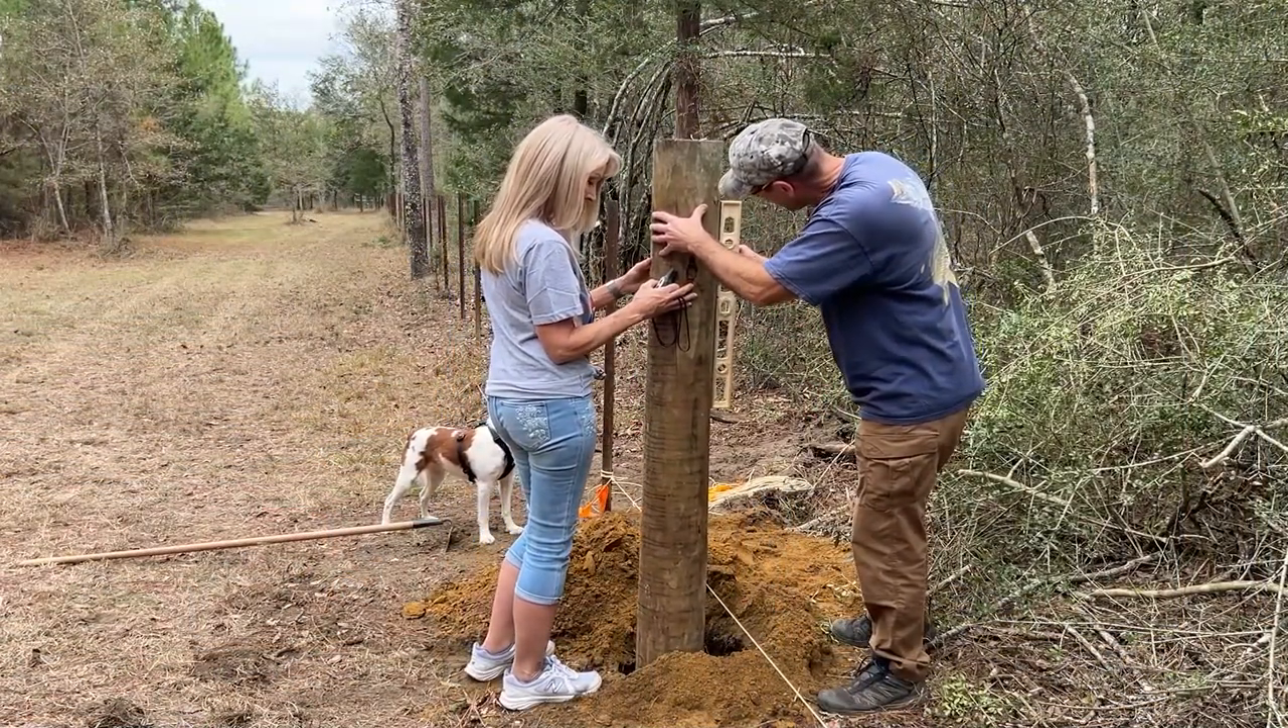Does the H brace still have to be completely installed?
Yes.